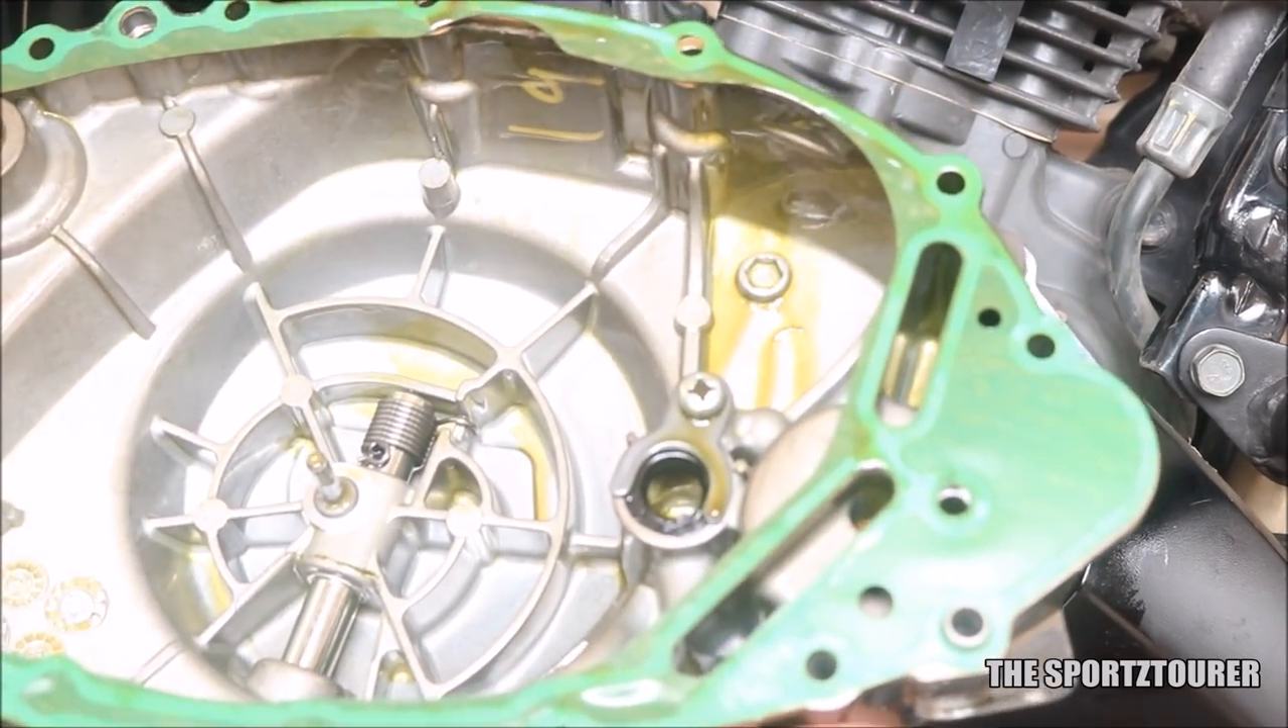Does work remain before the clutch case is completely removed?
No.